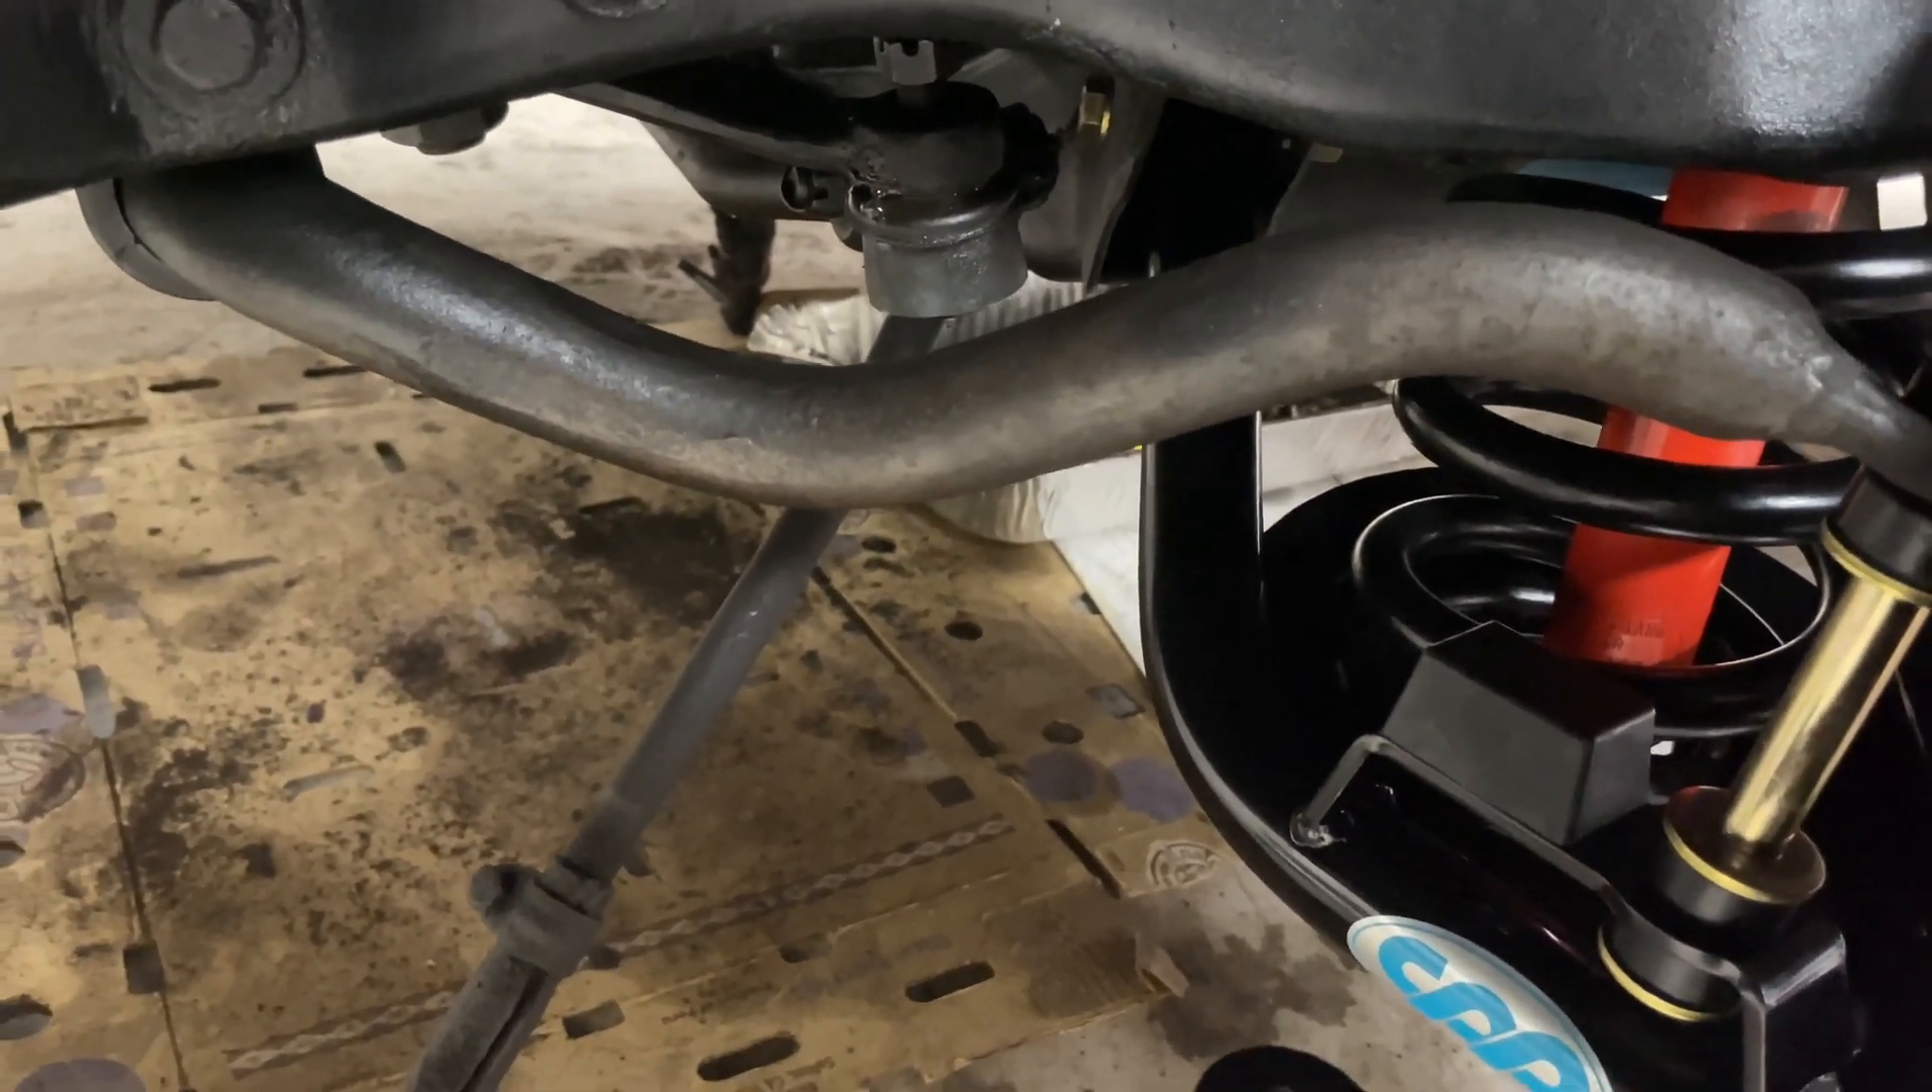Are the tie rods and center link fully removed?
No.